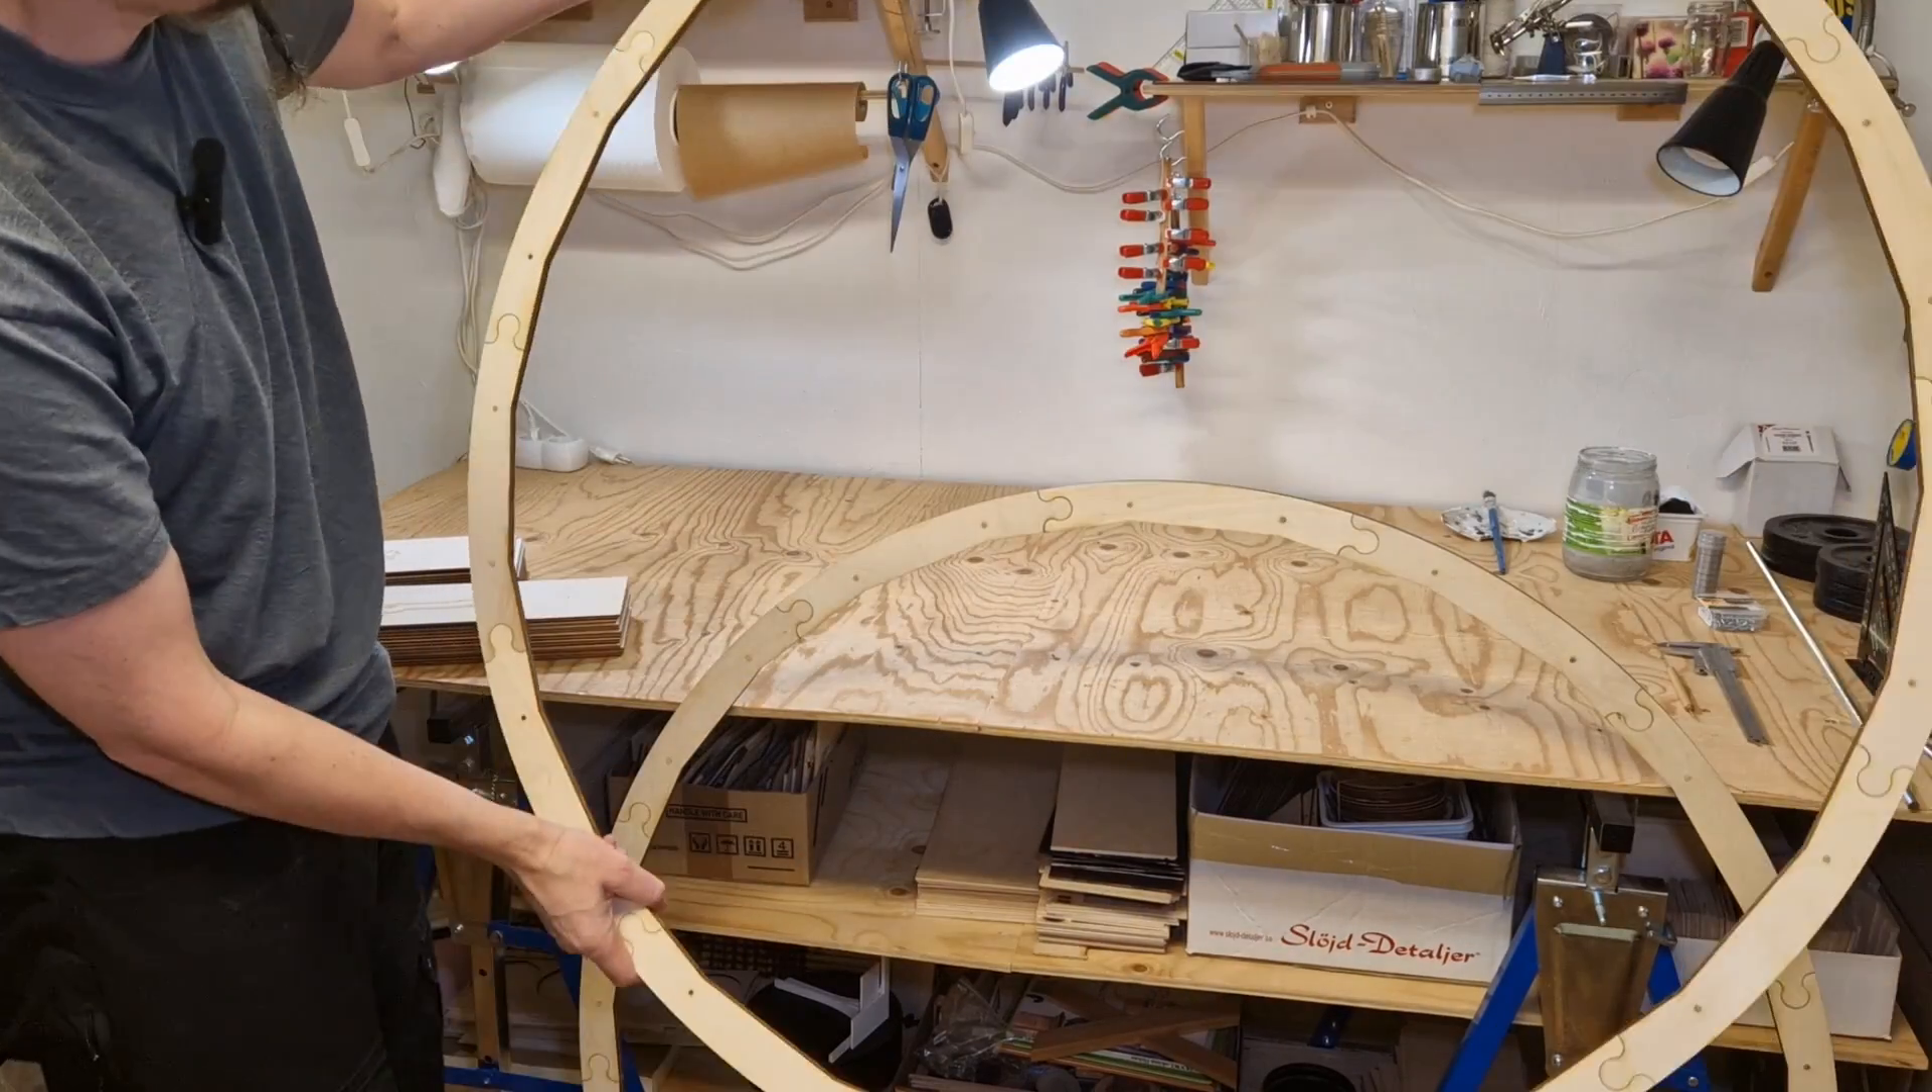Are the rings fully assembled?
Yes.